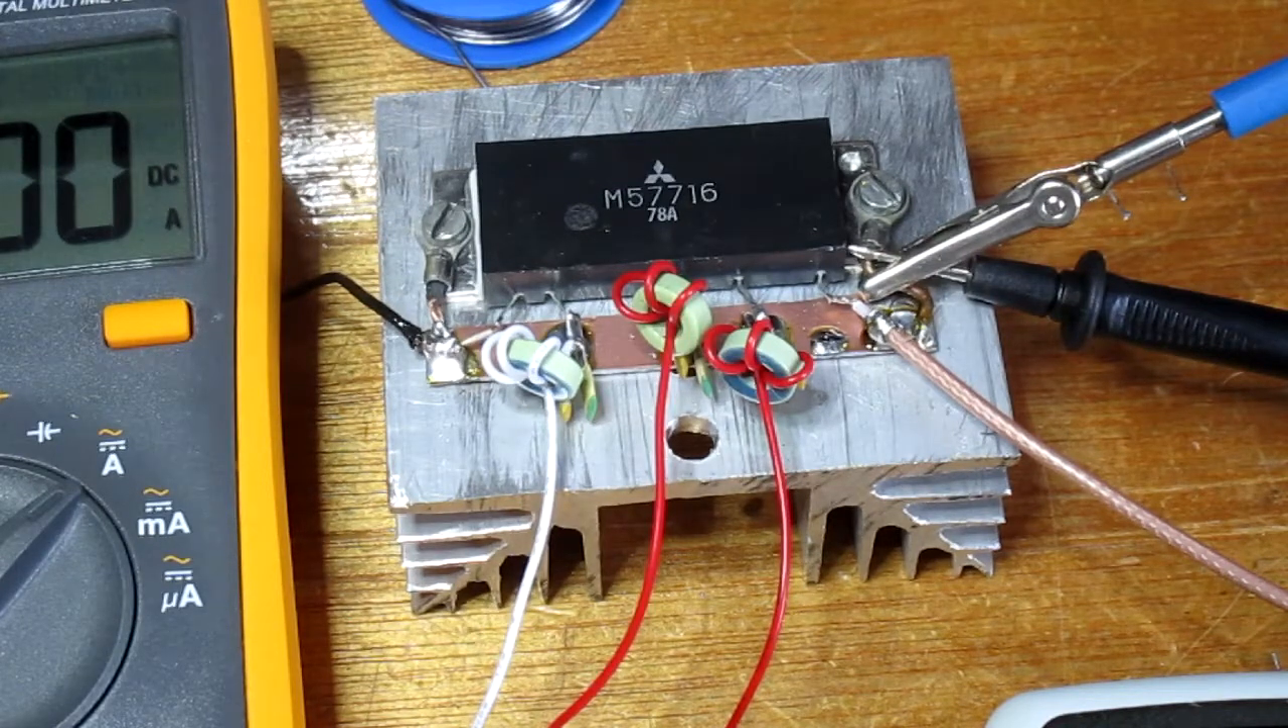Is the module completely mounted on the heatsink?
Yes.